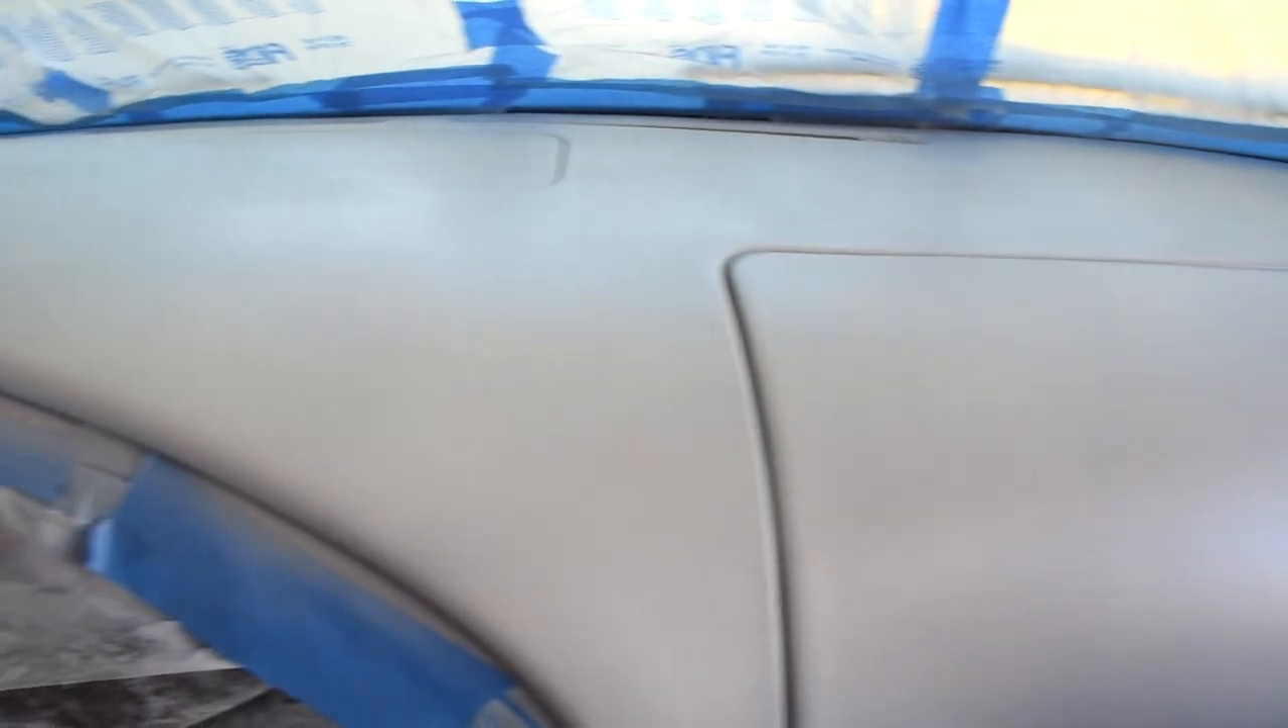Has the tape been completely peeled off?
No.